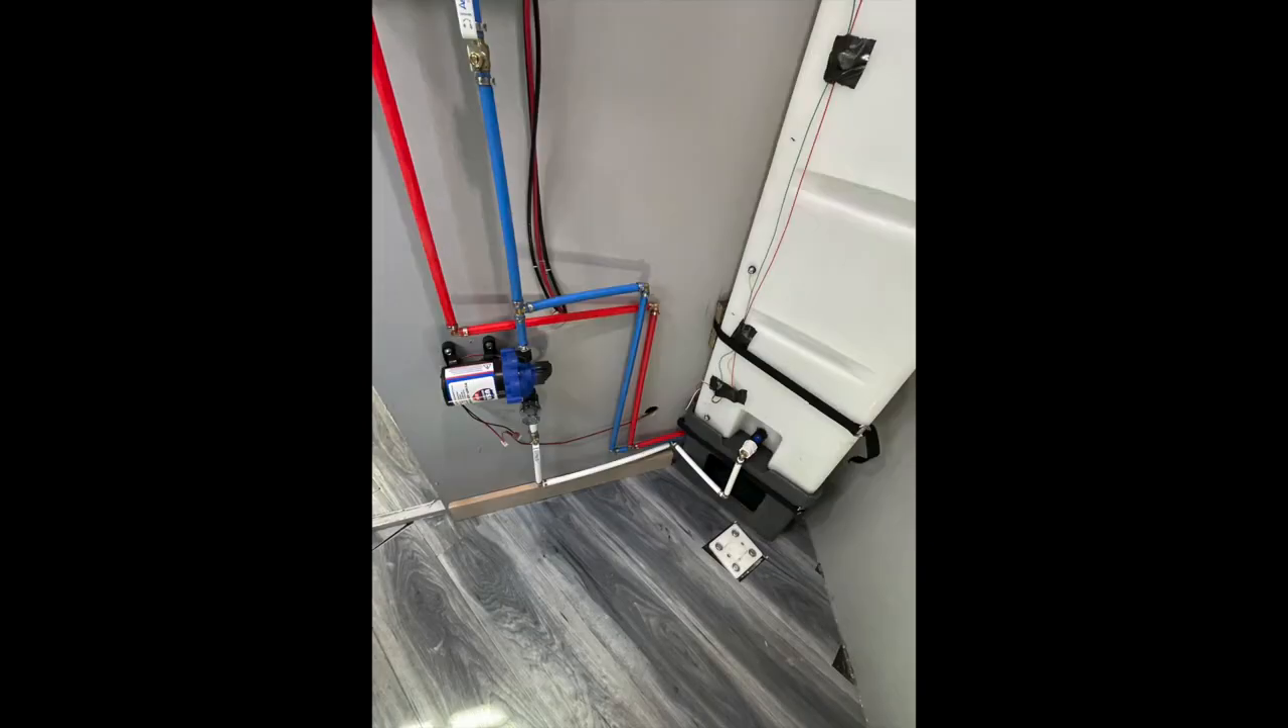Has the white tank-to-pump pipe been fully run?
Yes.